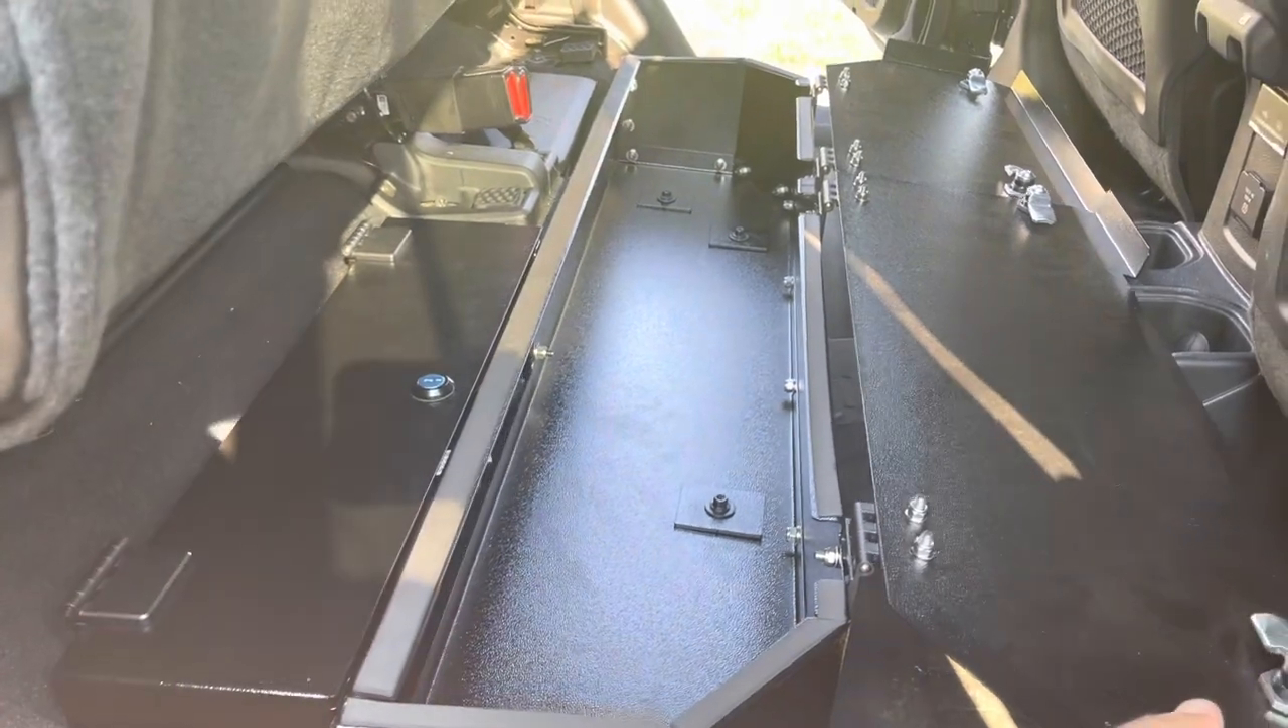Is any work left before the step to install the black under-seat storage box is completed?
No.